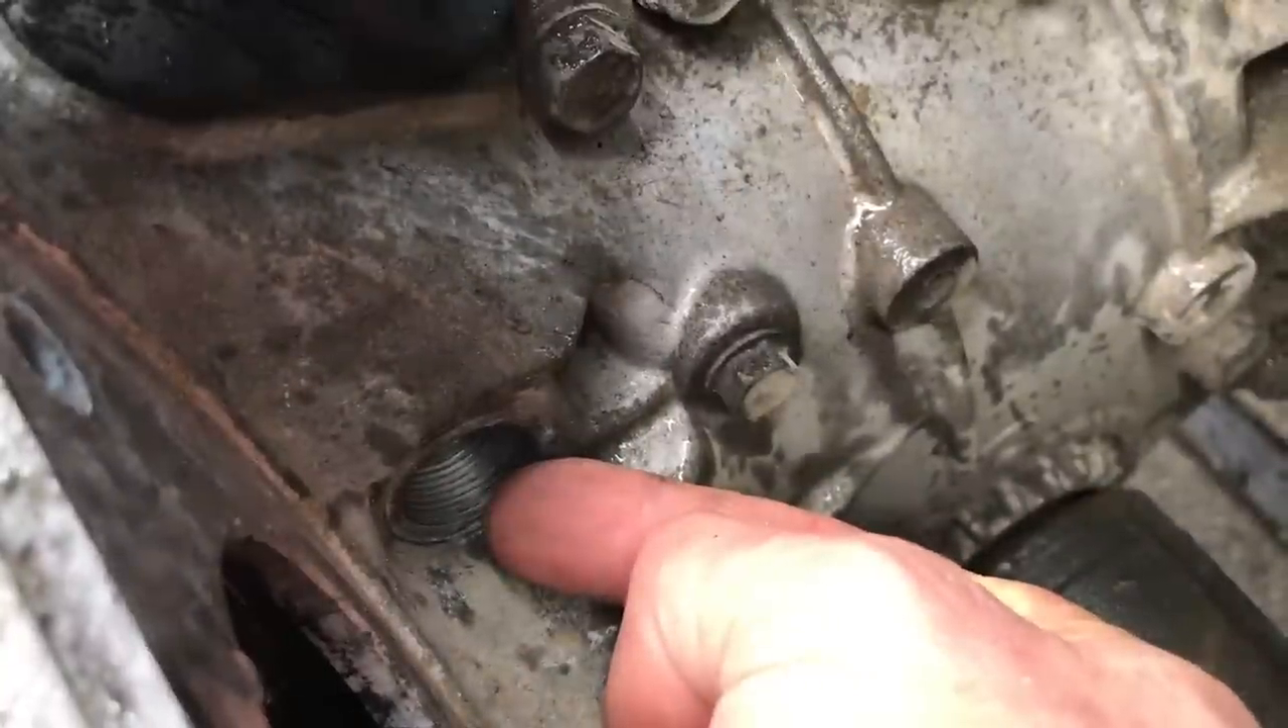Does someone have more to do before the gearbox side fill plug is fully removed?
No.